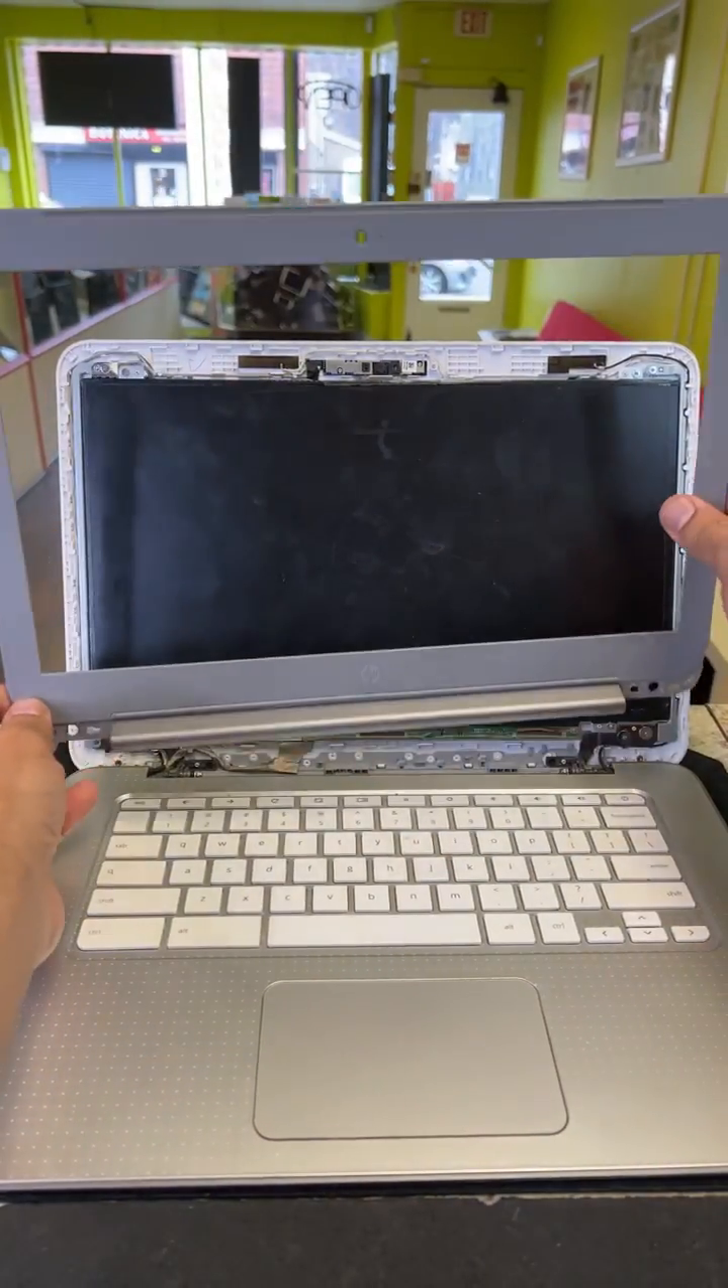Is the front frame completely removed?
Yes.